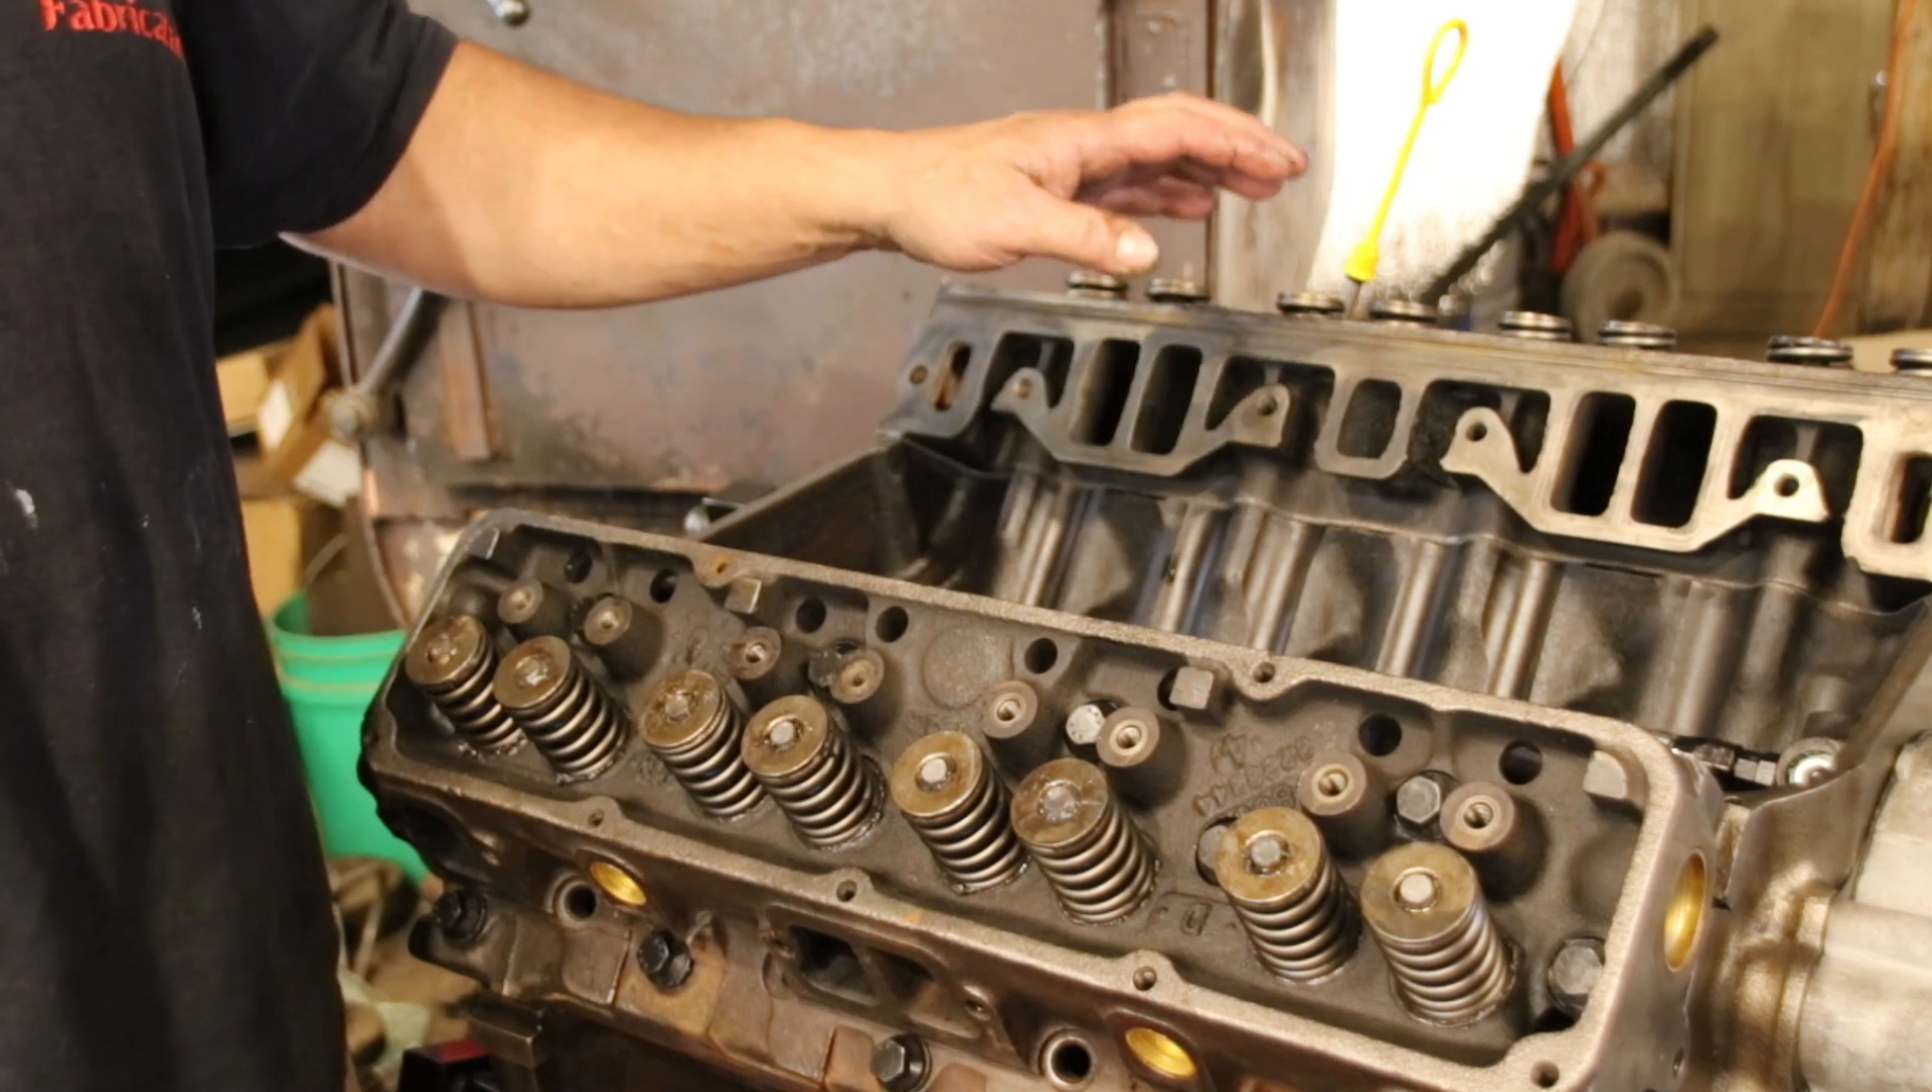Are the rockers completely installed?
No.